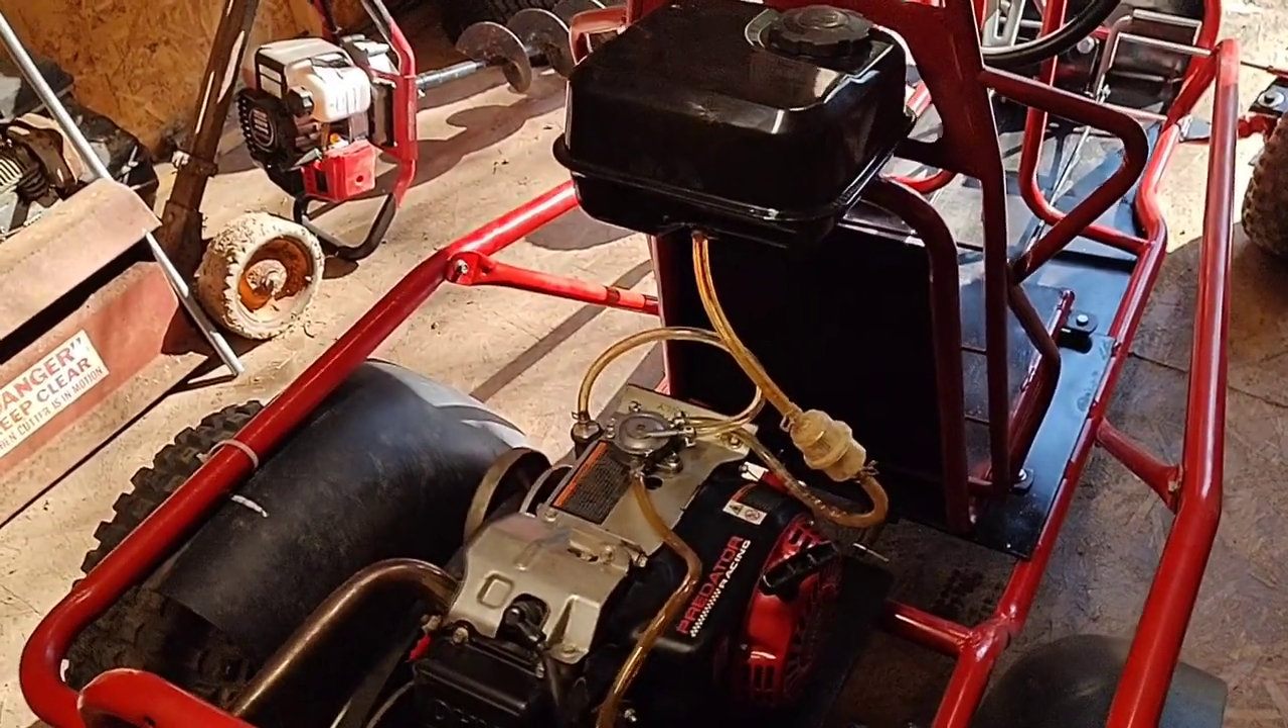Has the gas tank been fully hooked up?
Yes.